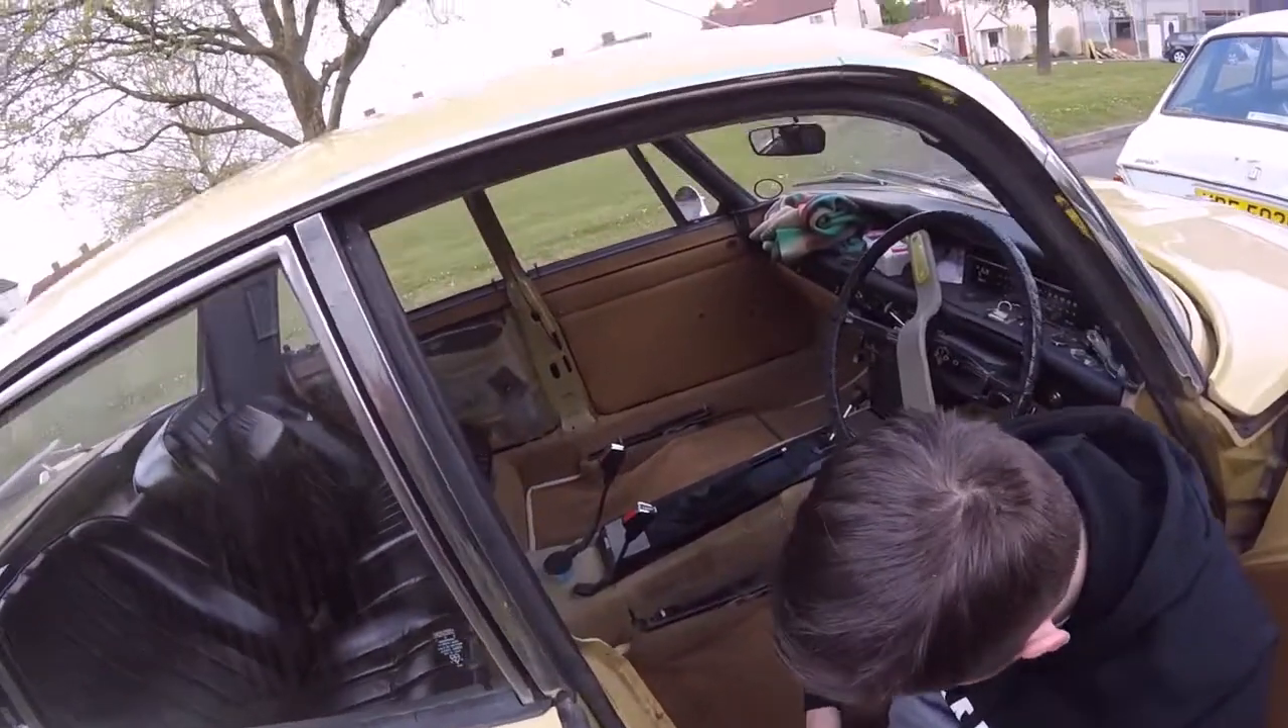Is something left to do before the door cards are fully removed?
Yes.